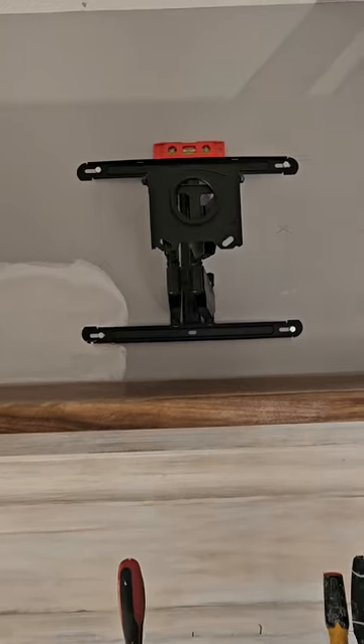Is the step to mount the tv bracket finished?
Yes.